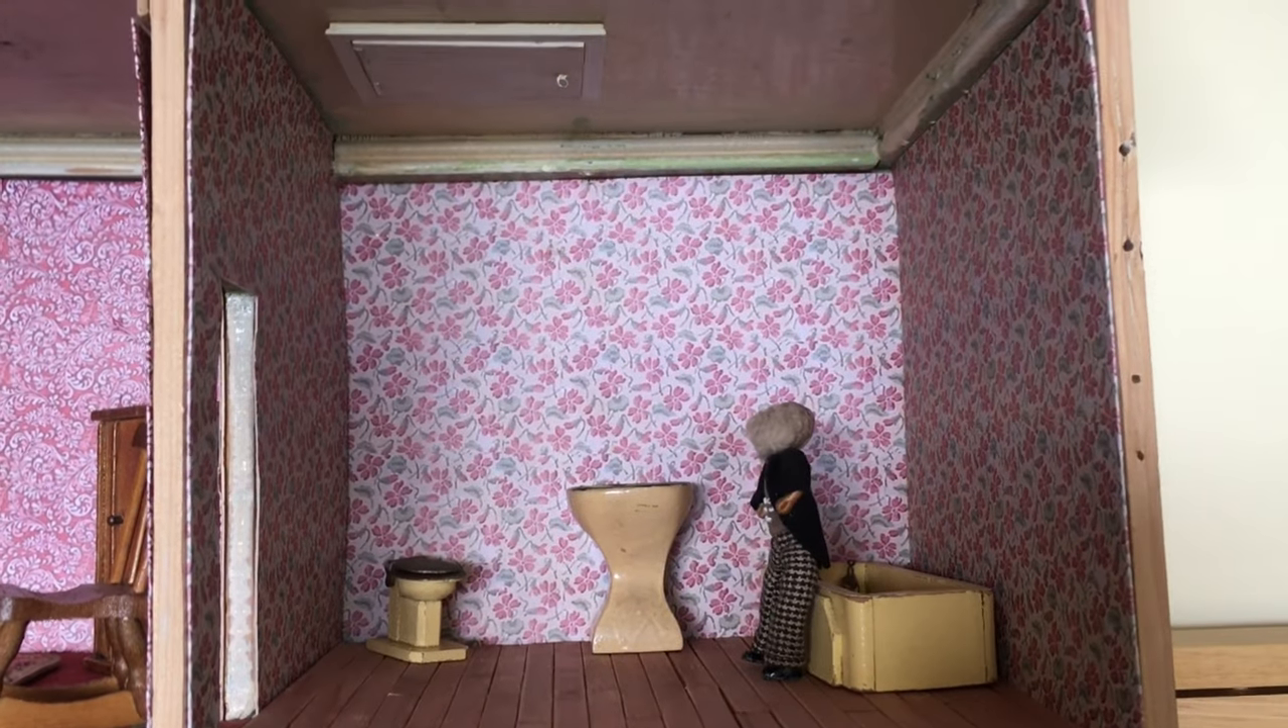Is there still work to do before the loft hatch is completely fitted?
No.